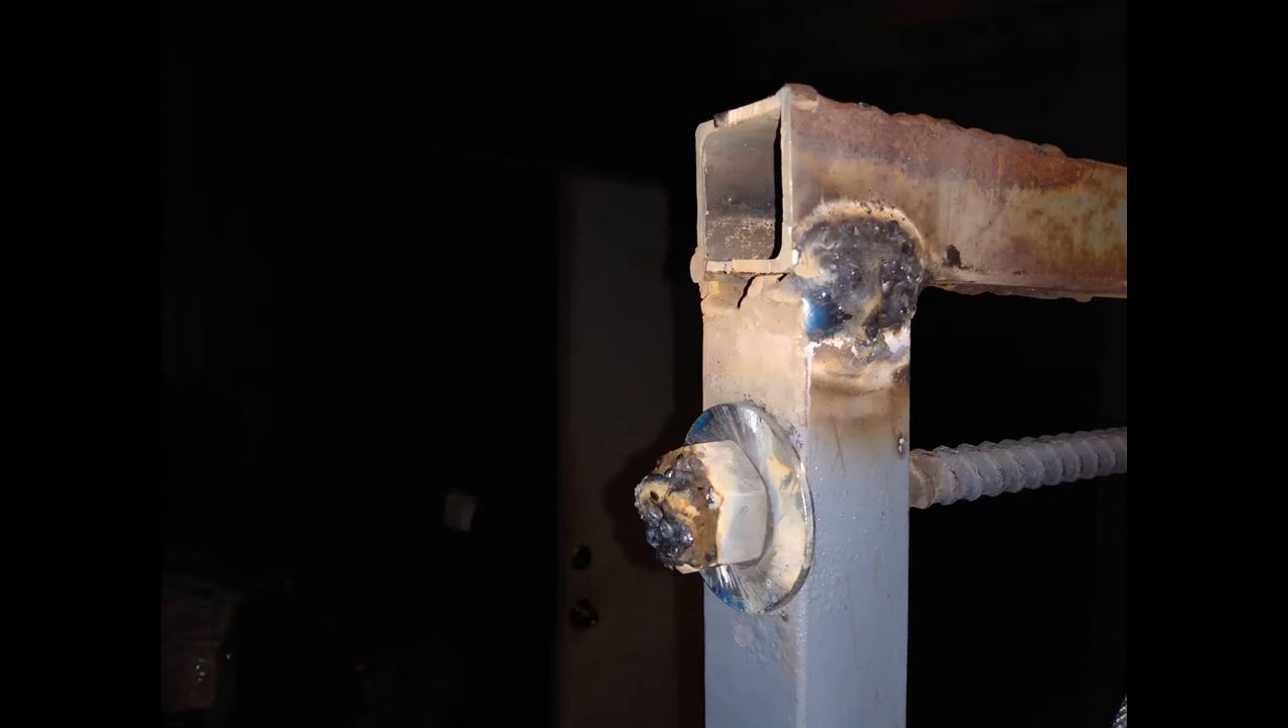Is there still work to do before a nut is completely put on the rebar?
No.